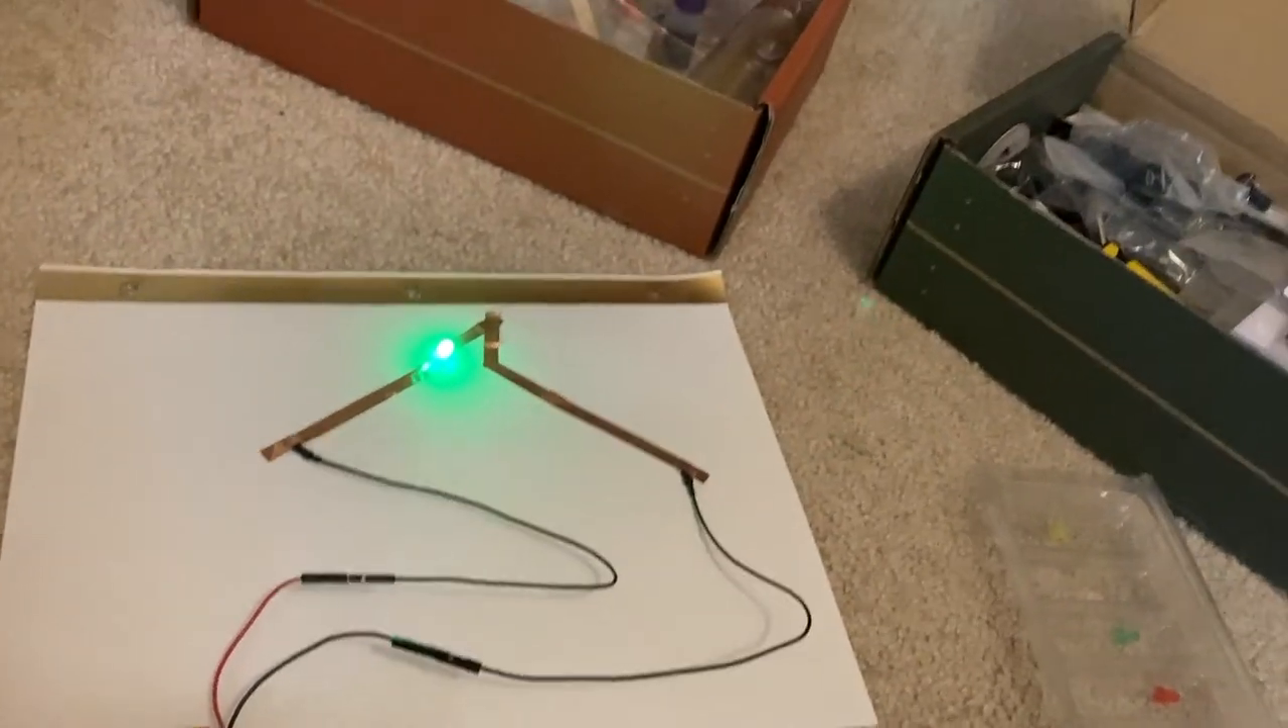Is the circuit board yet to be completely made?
No.